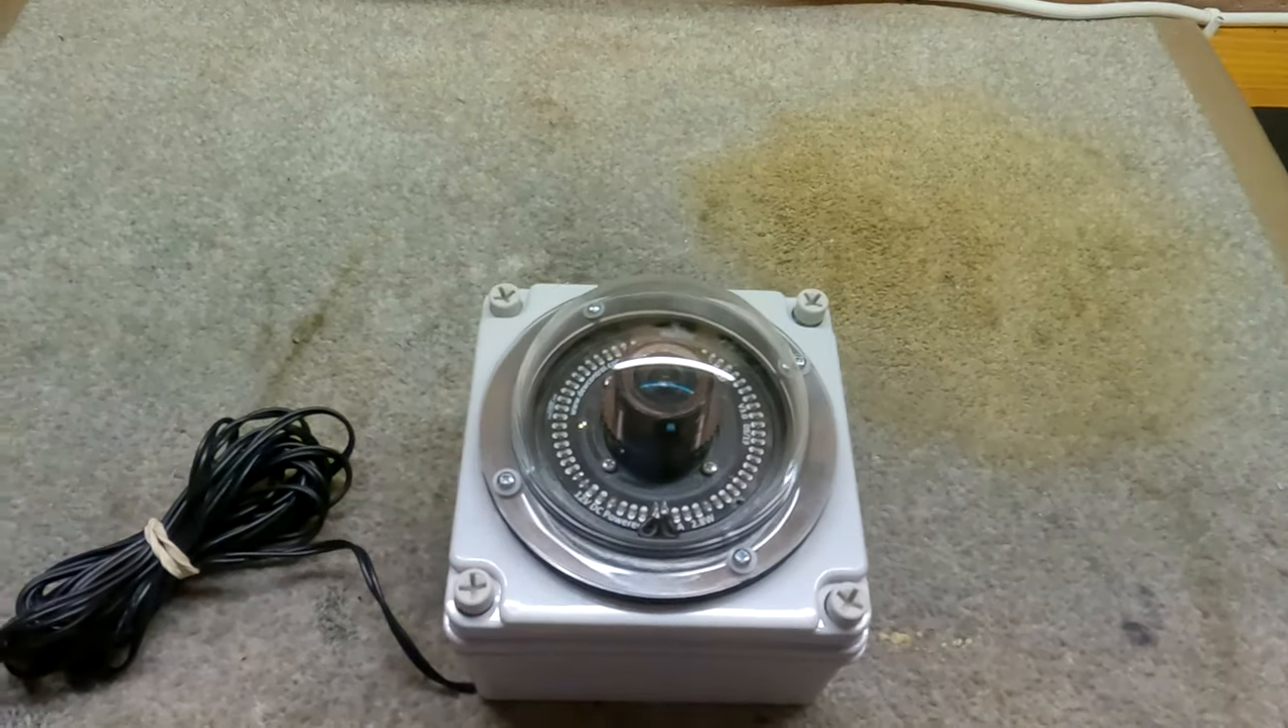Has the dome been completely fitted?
Yes.